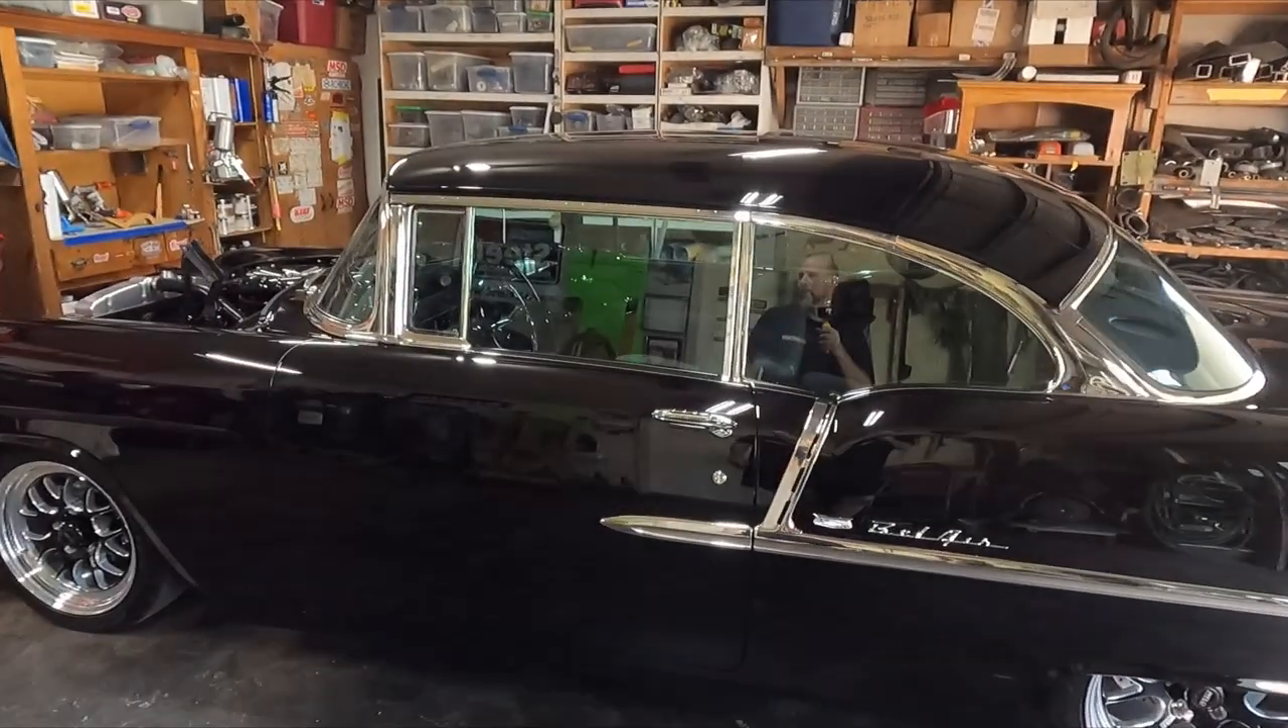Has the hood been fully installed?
No.